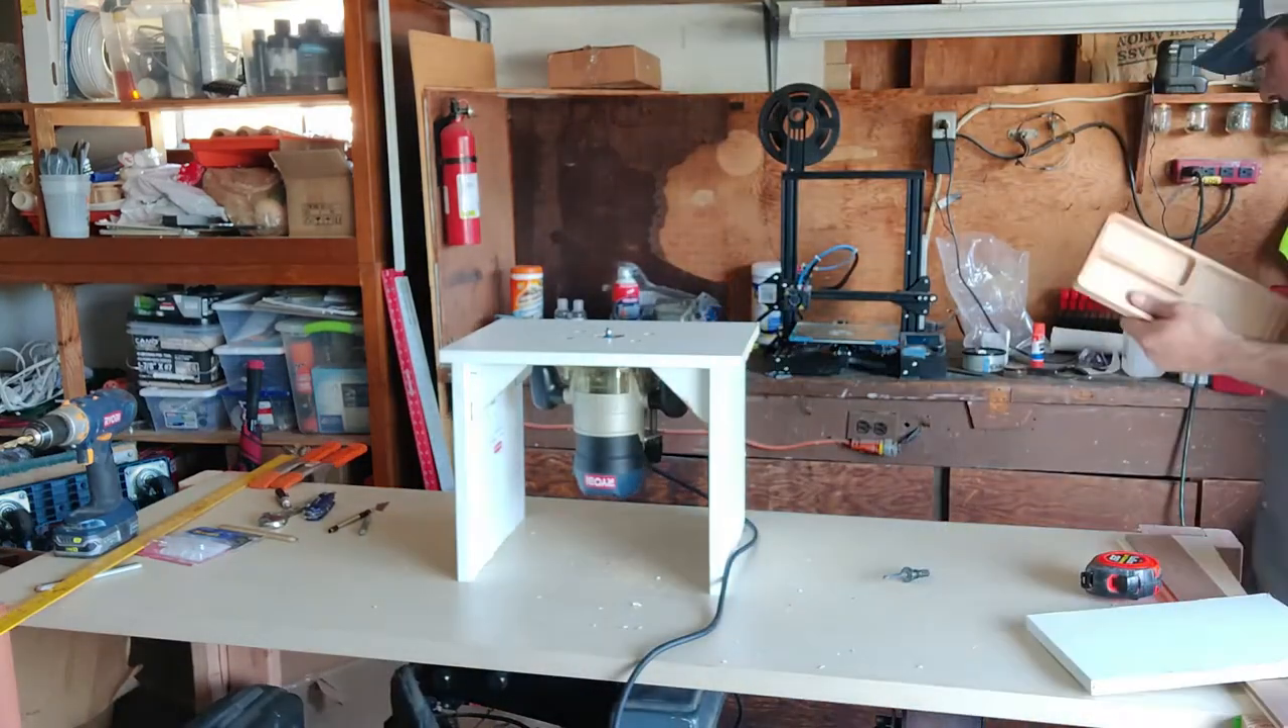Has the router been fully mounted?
Yes.